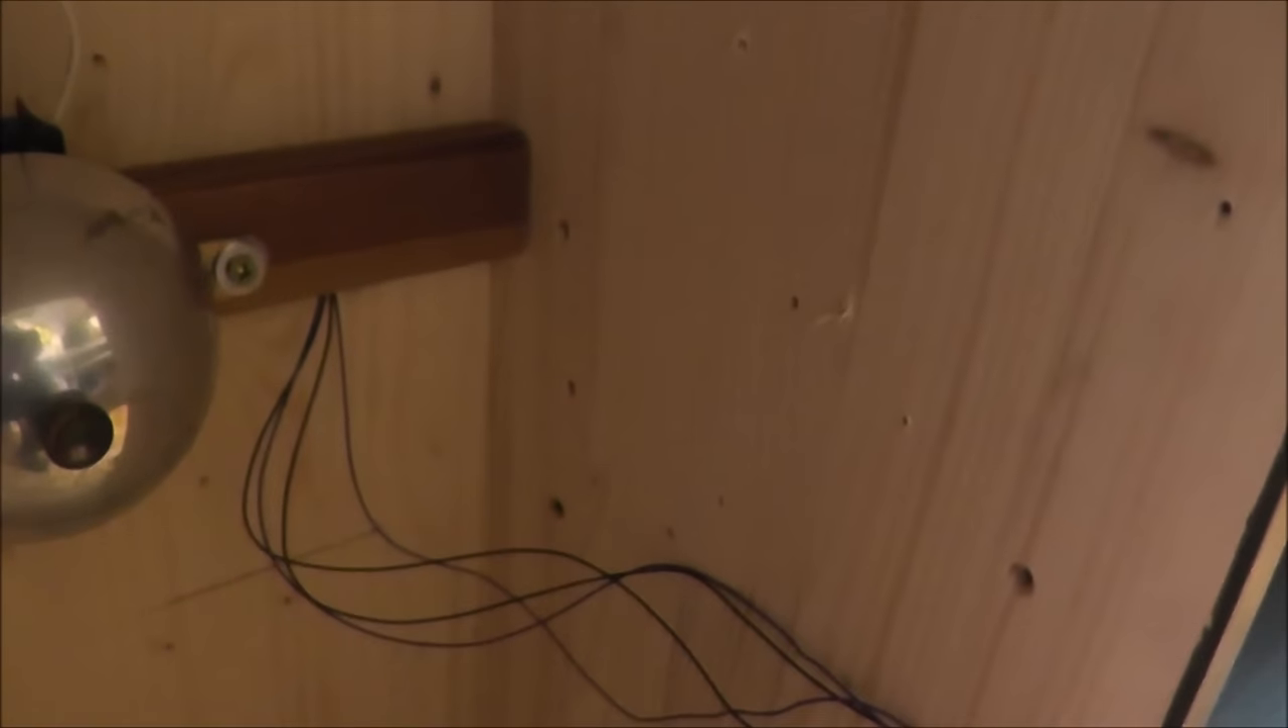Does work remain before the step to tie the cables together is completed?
Yes.